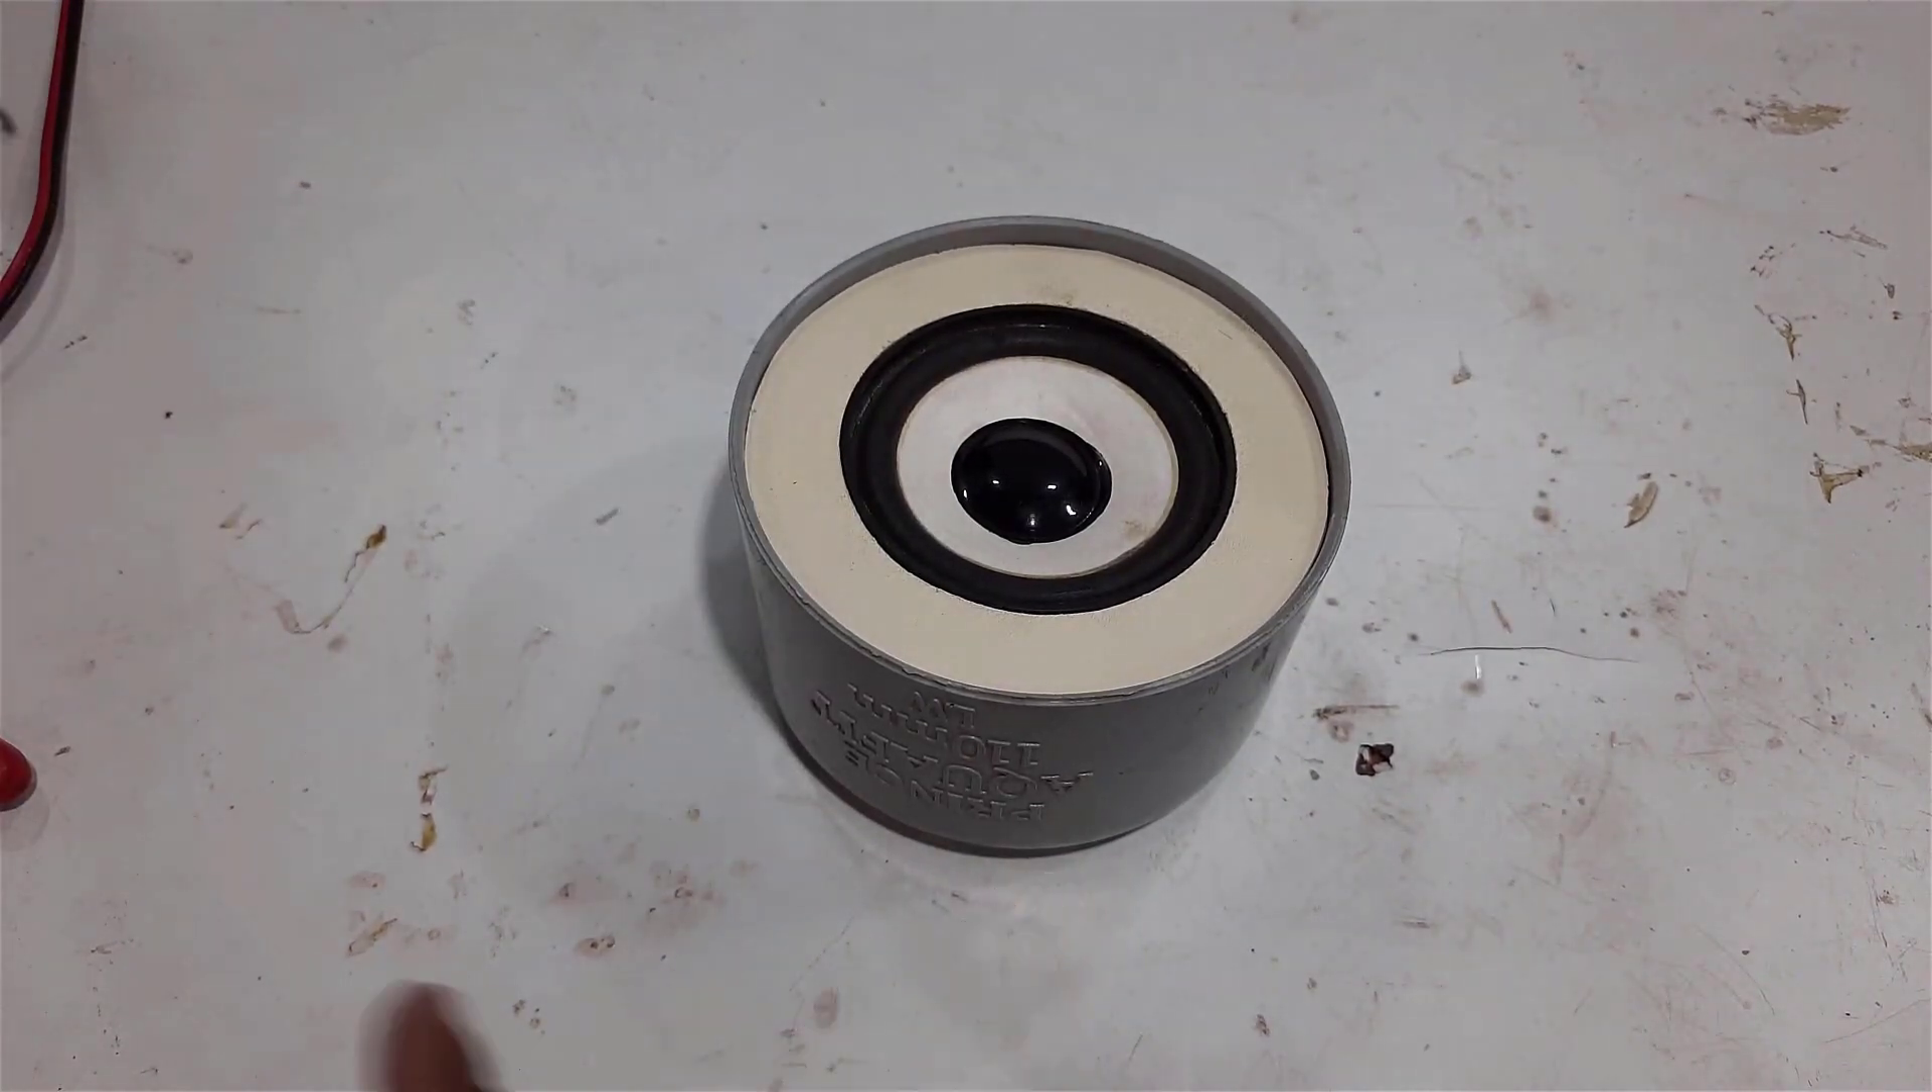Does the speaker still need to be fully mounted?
No.